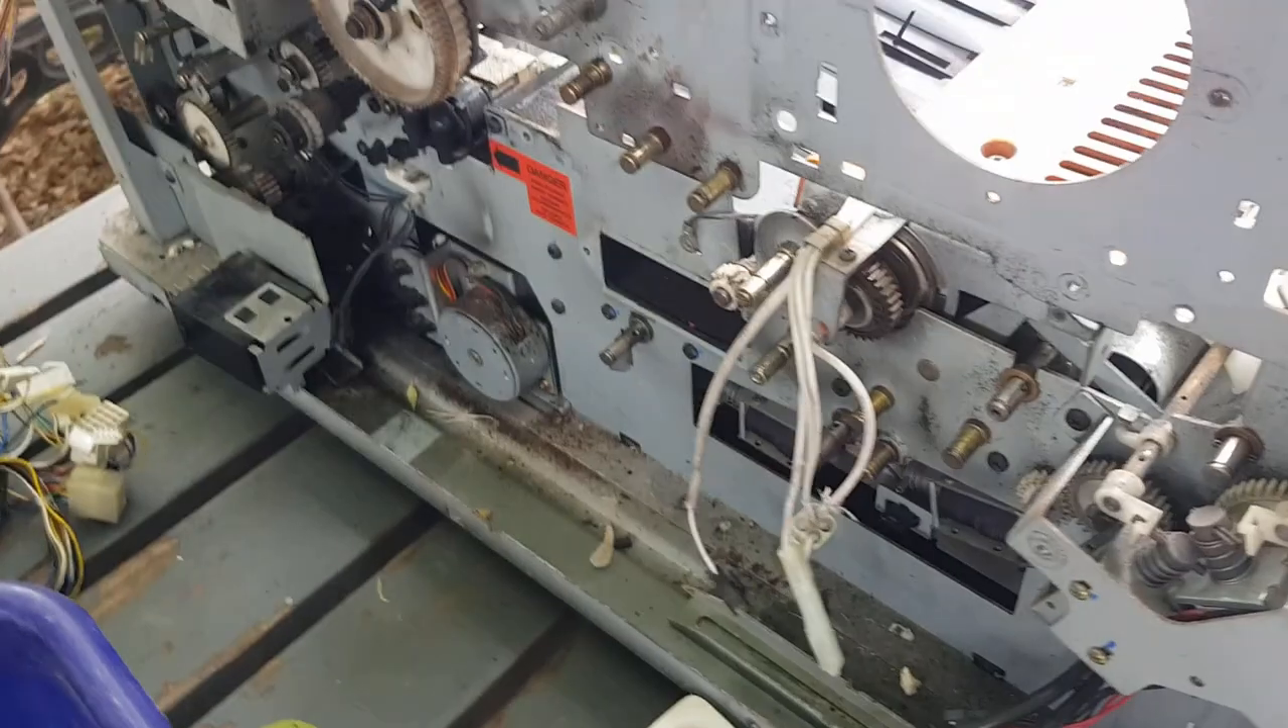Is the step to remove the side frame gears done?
No.